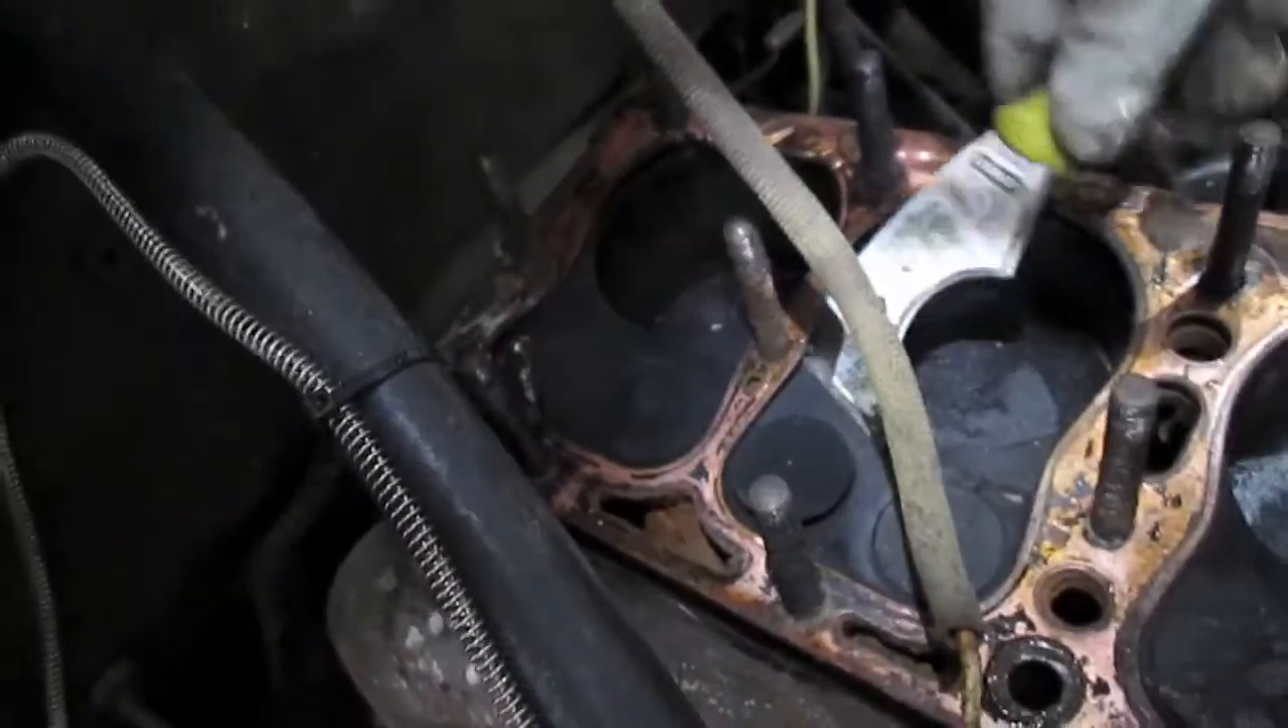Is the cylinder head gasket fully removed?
No.